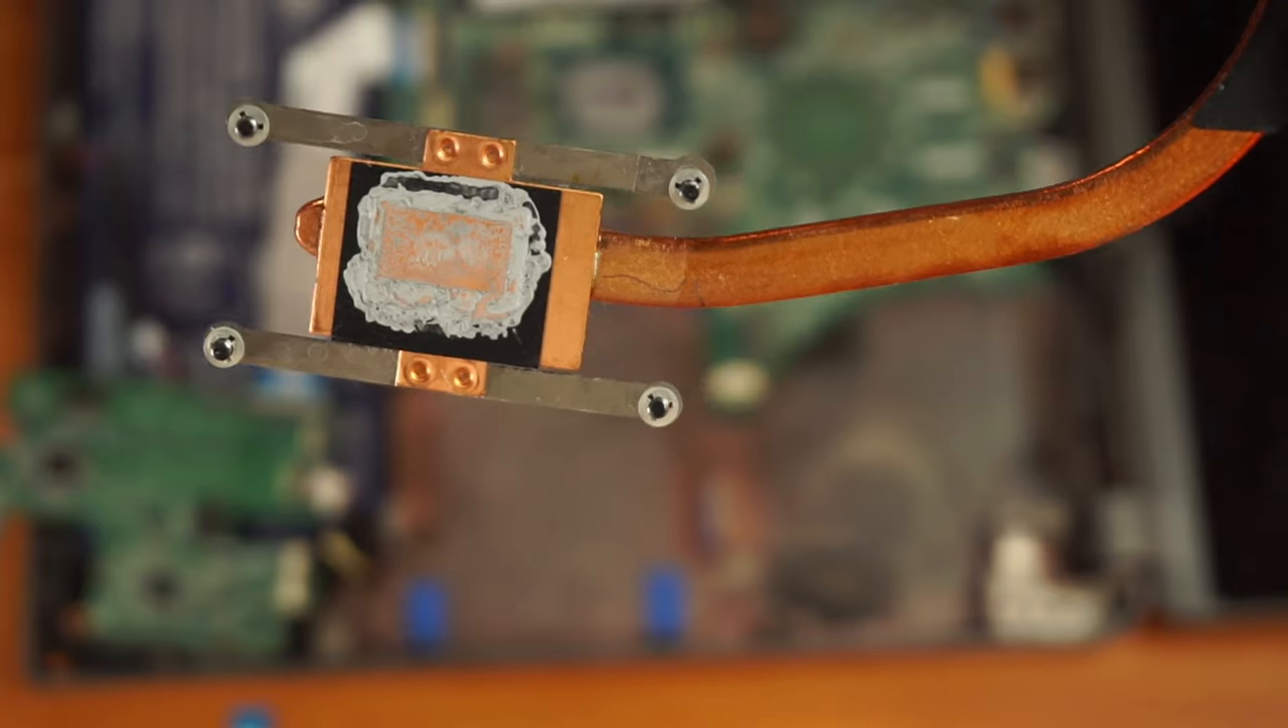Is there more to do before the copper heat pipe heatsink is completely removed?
No.